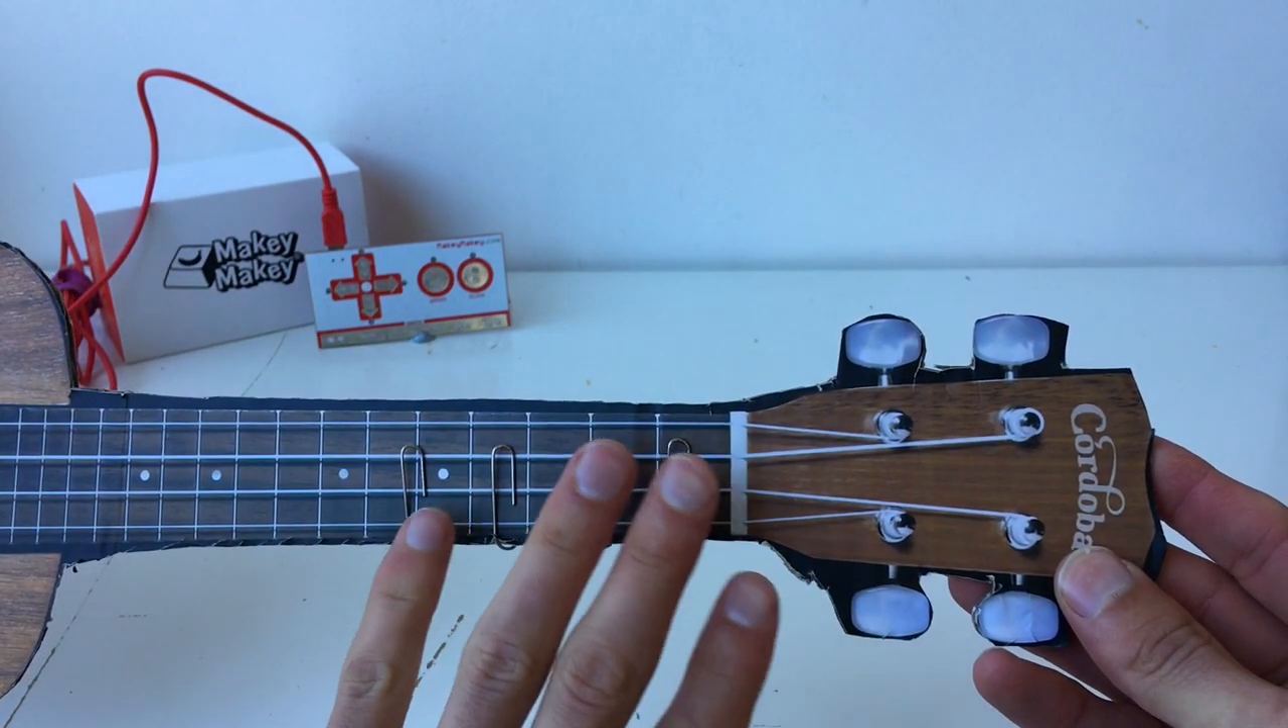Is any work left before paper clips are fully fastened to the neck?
No.